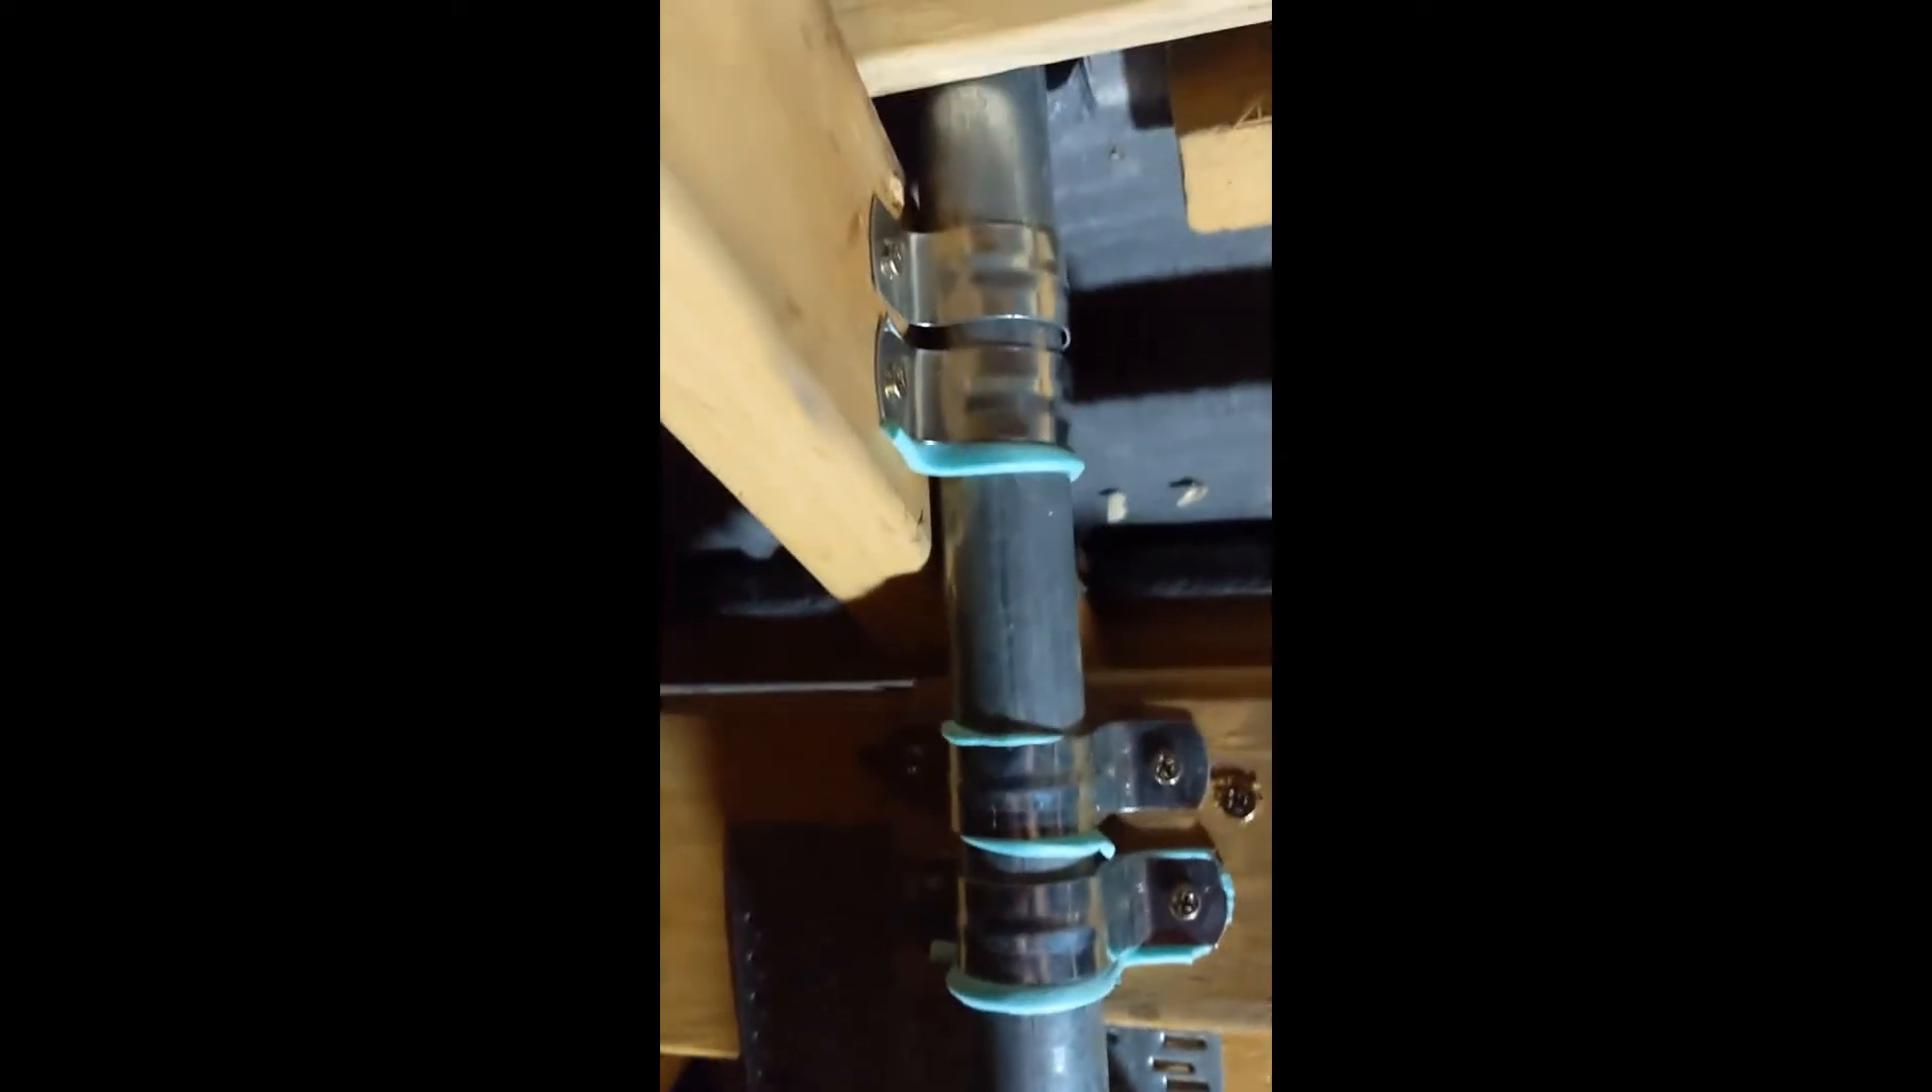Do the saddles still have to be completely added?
No.